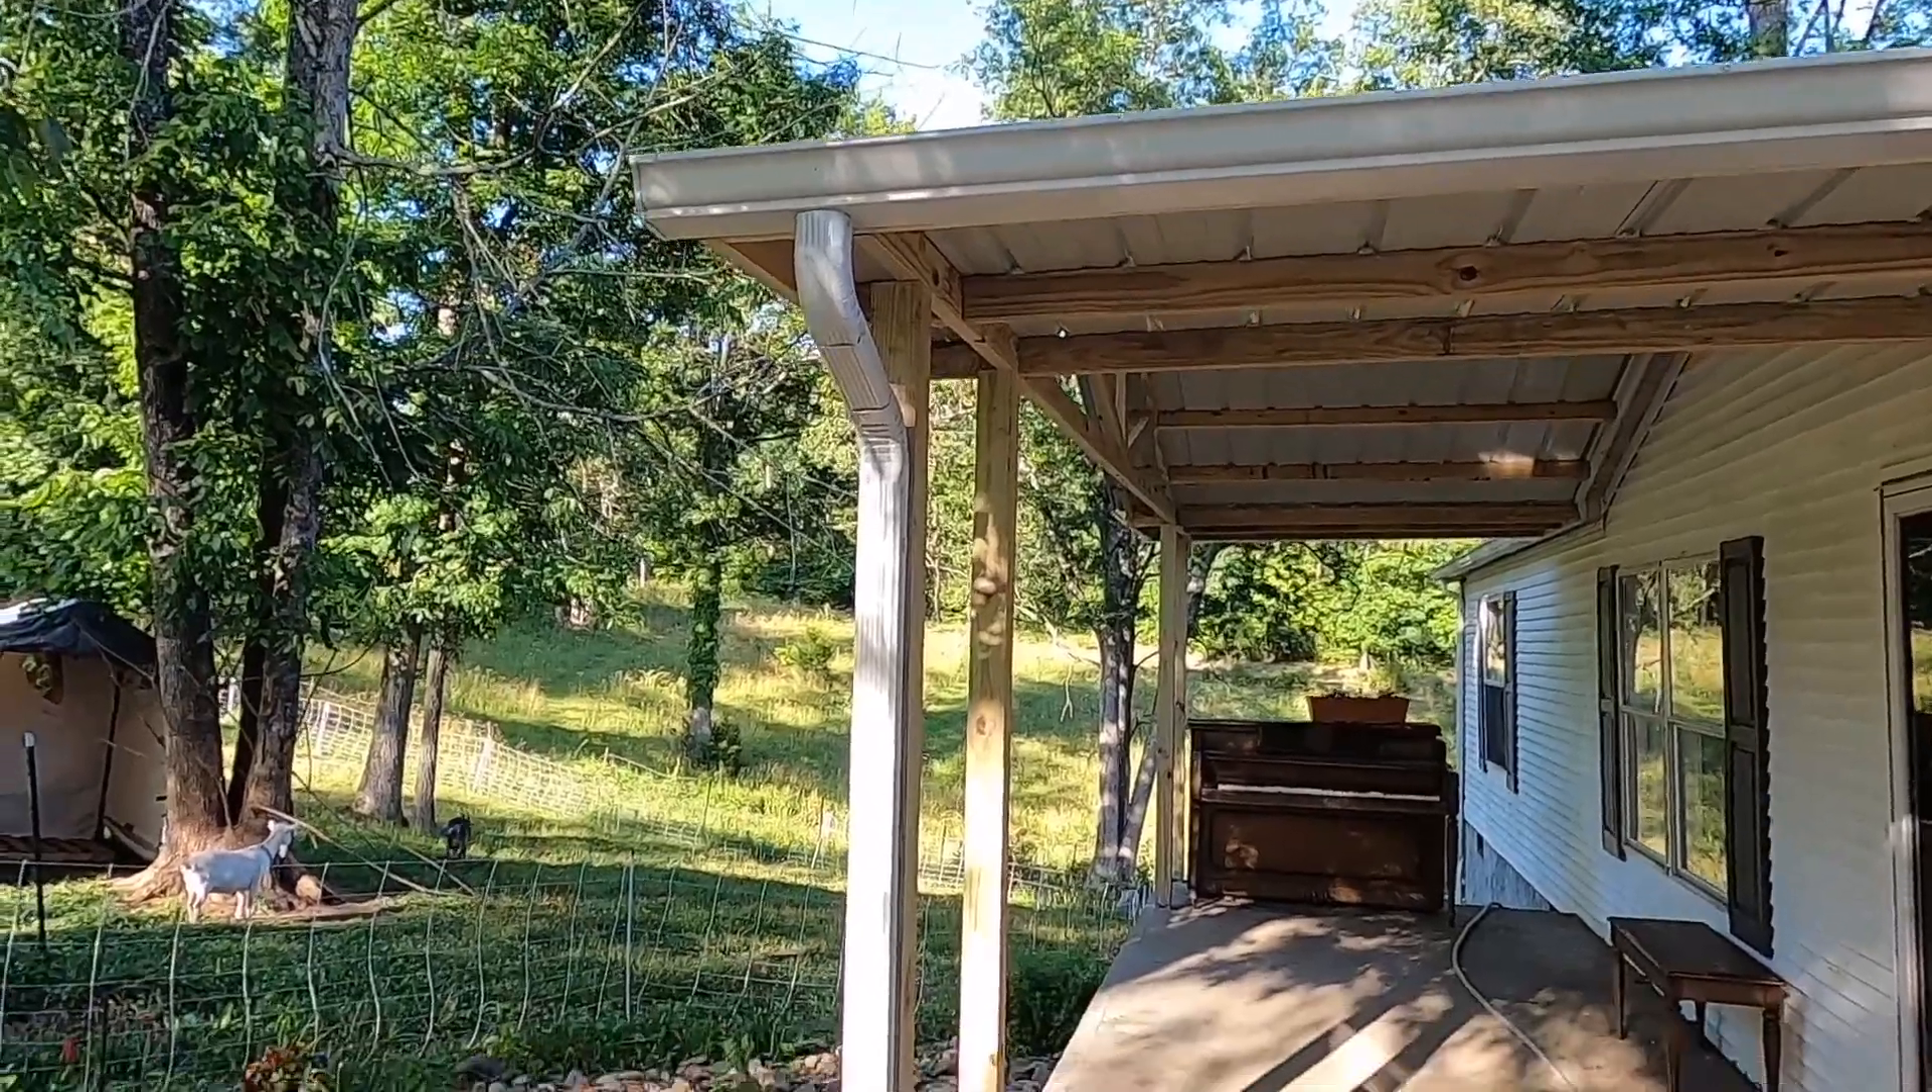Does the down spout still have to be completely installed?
No.